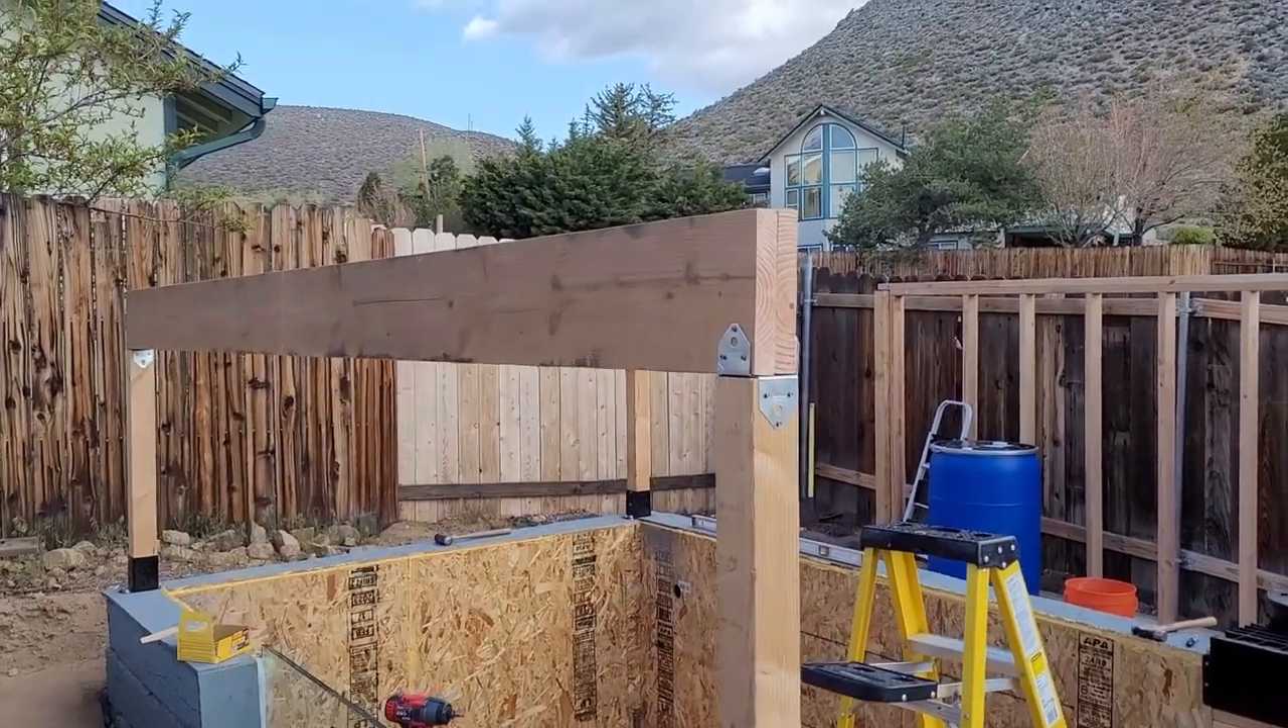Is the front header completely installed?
Yes.